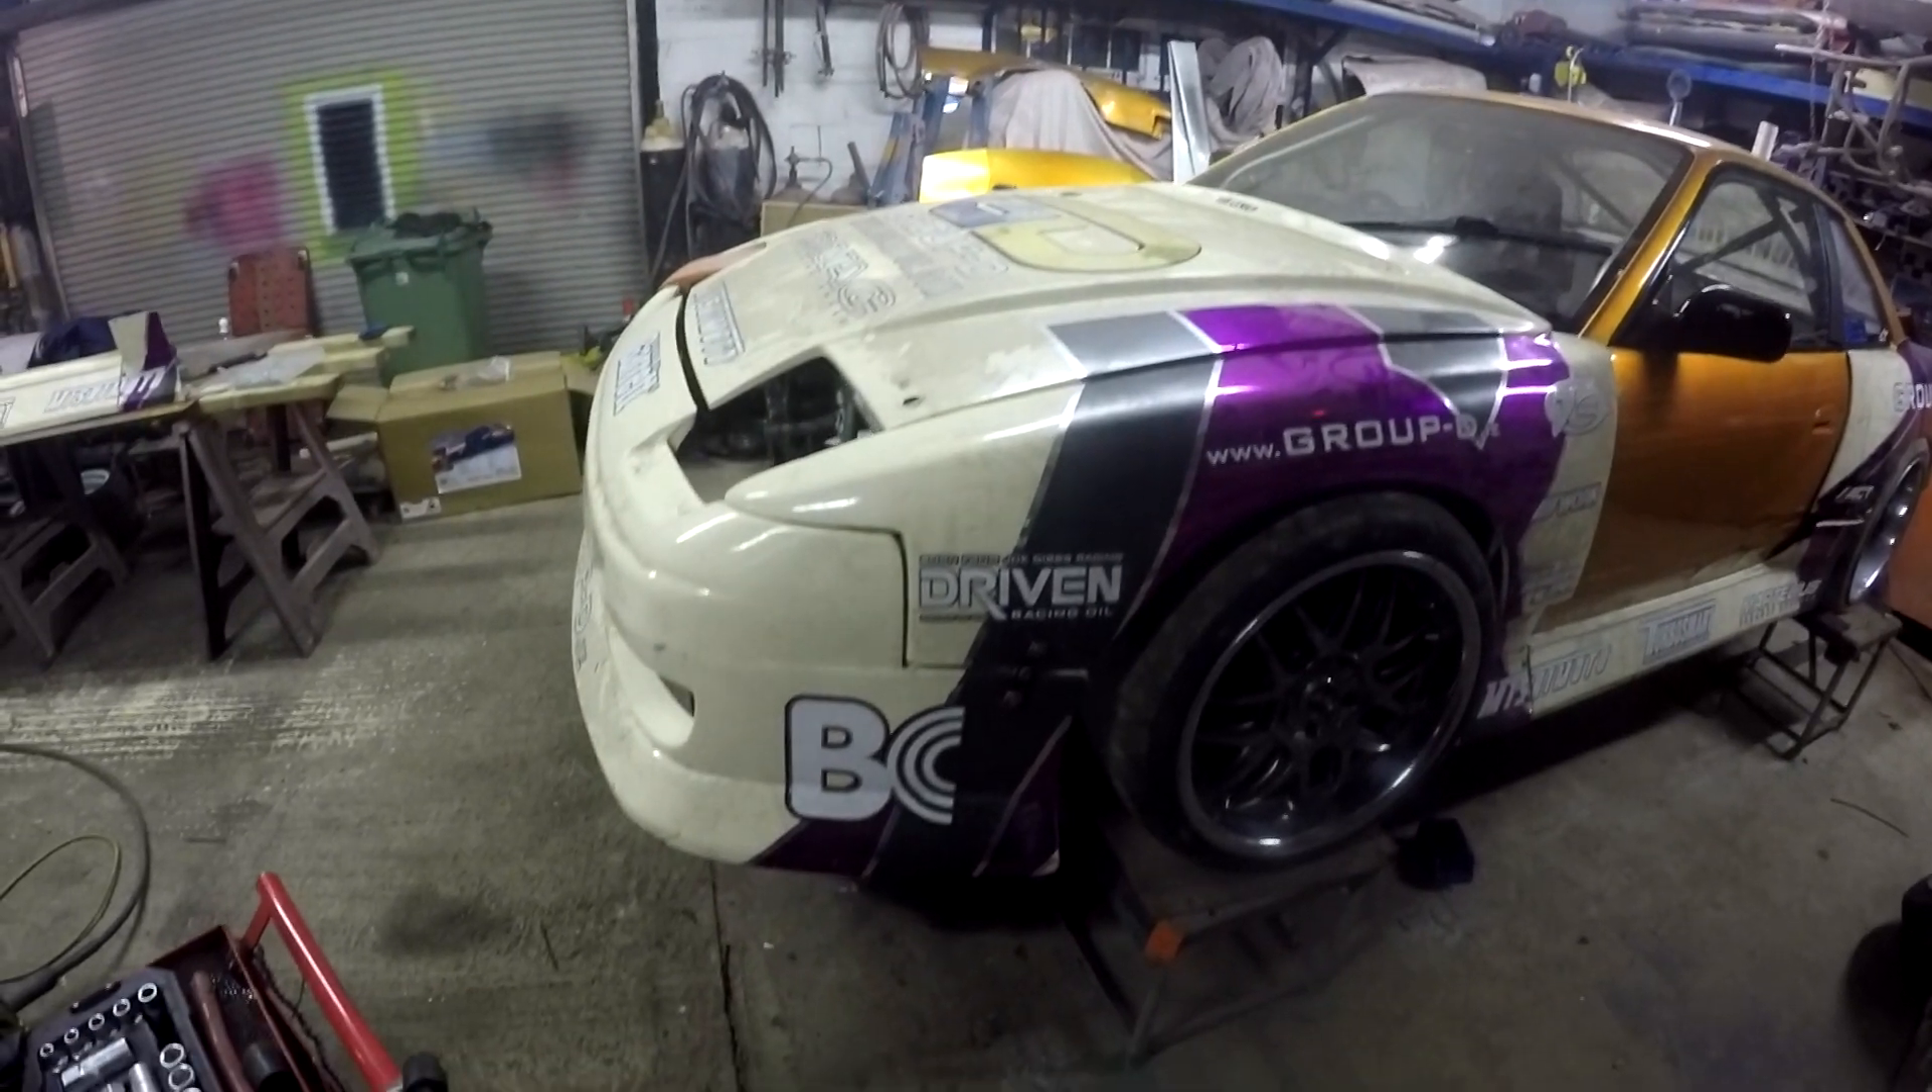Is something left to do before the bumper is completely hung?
No.